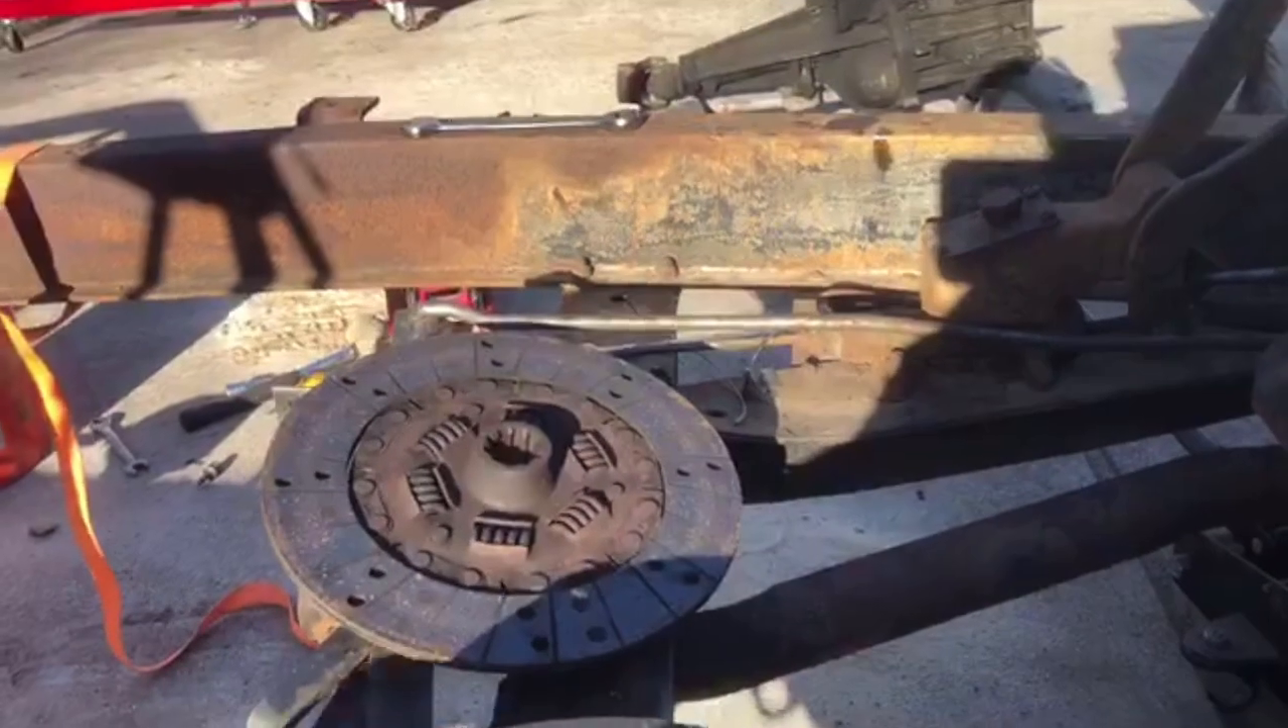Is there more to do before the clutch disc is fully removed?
No.